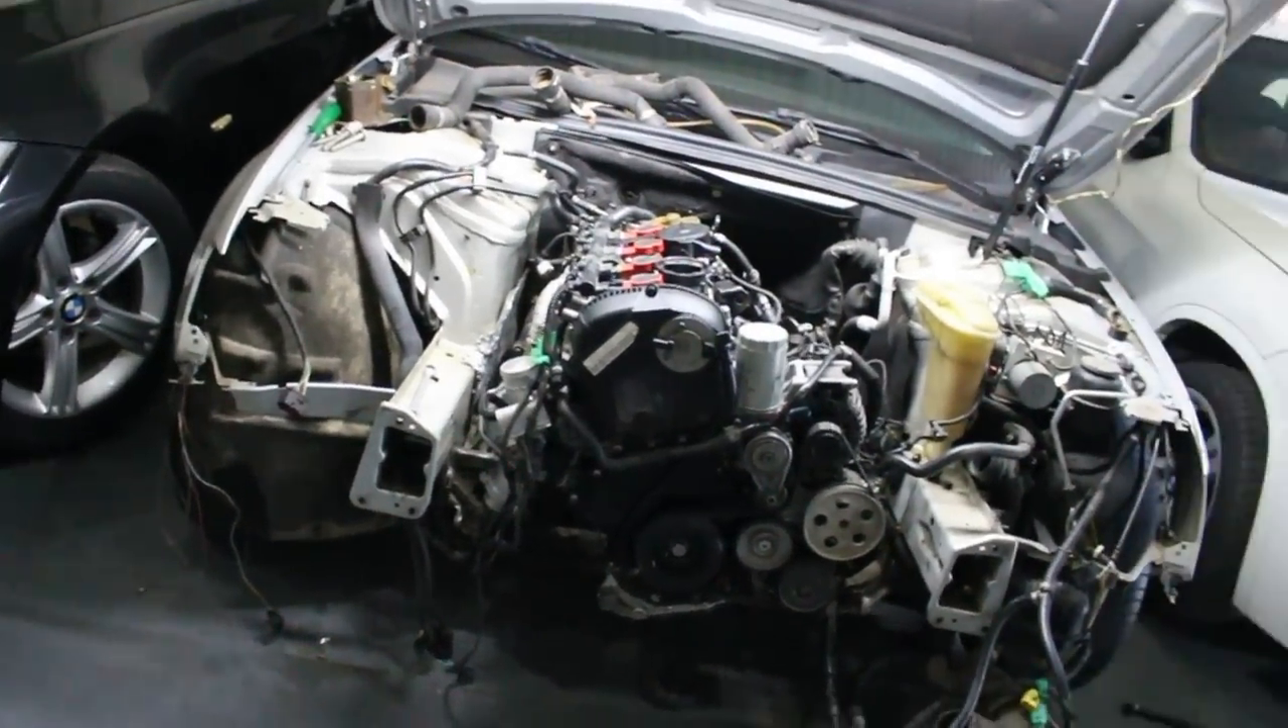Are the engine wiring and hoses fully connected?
No.